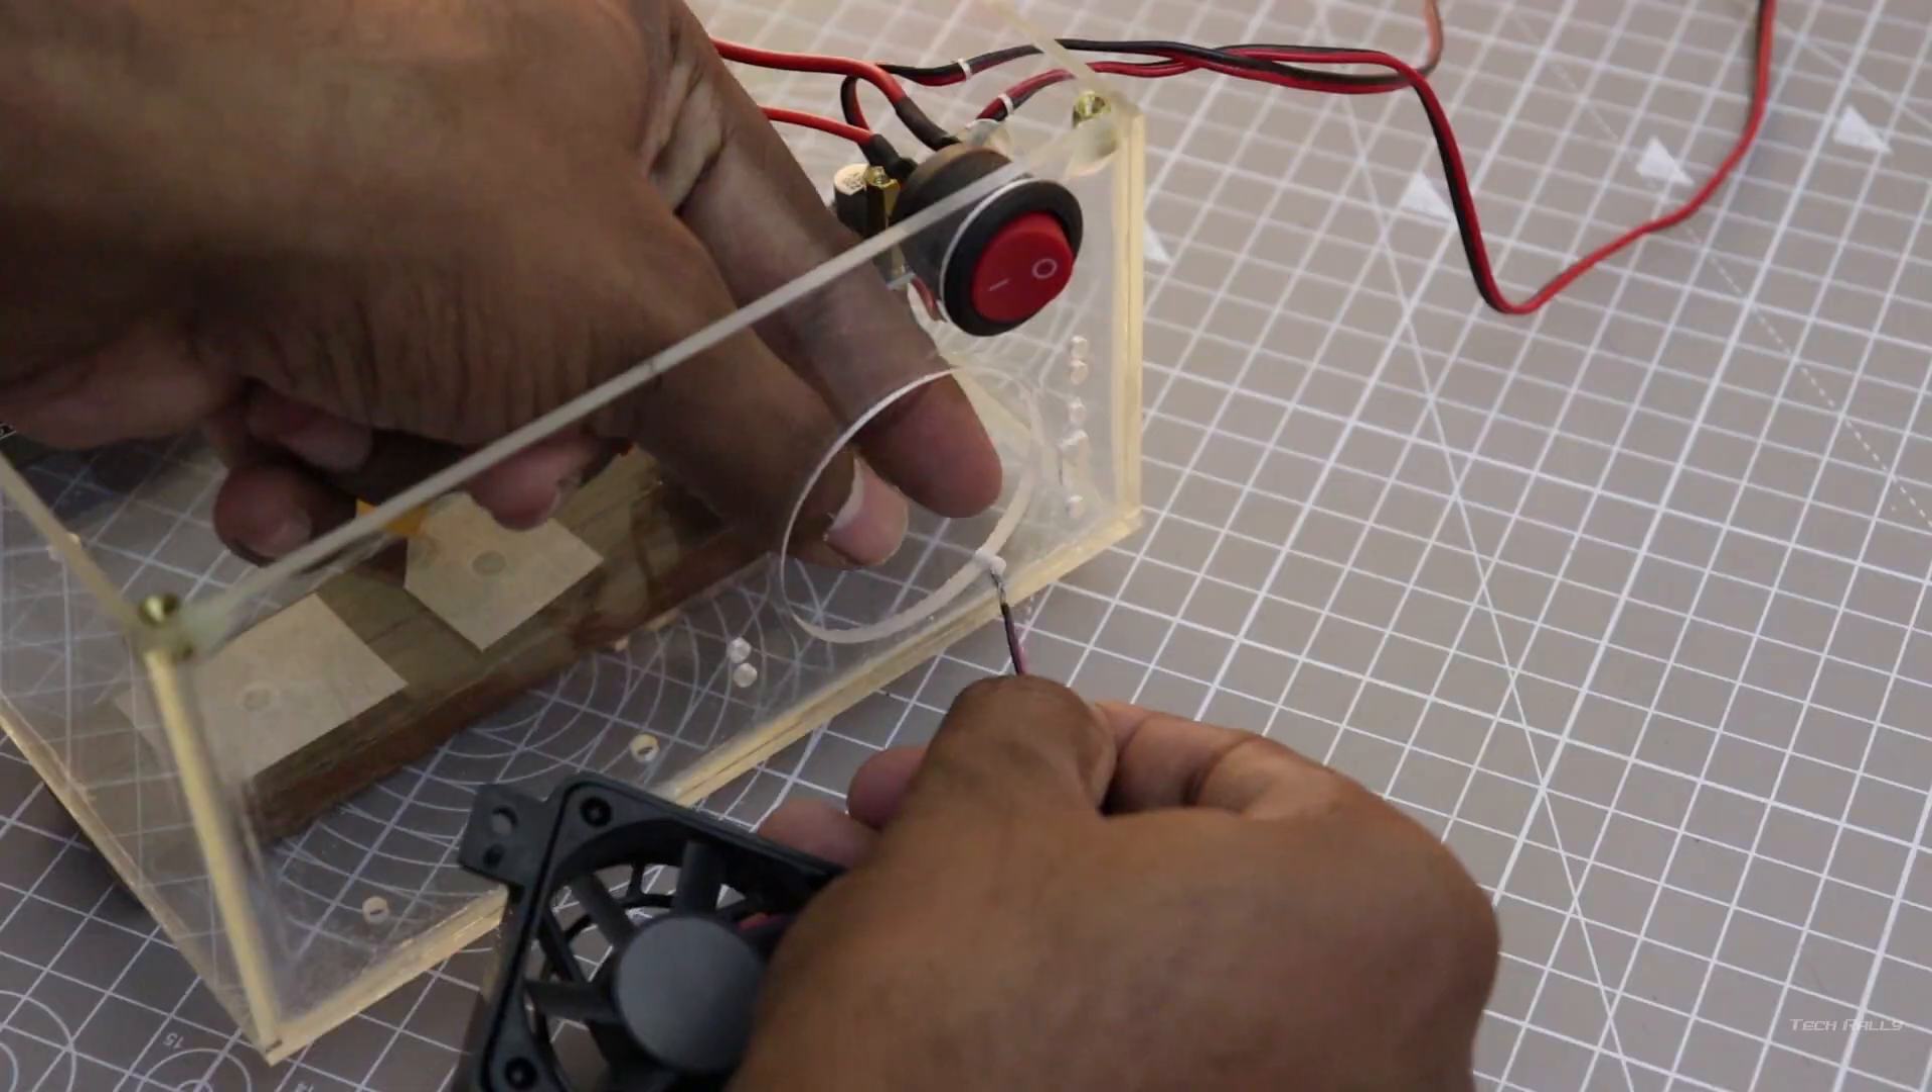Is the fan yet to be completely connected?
Yes.